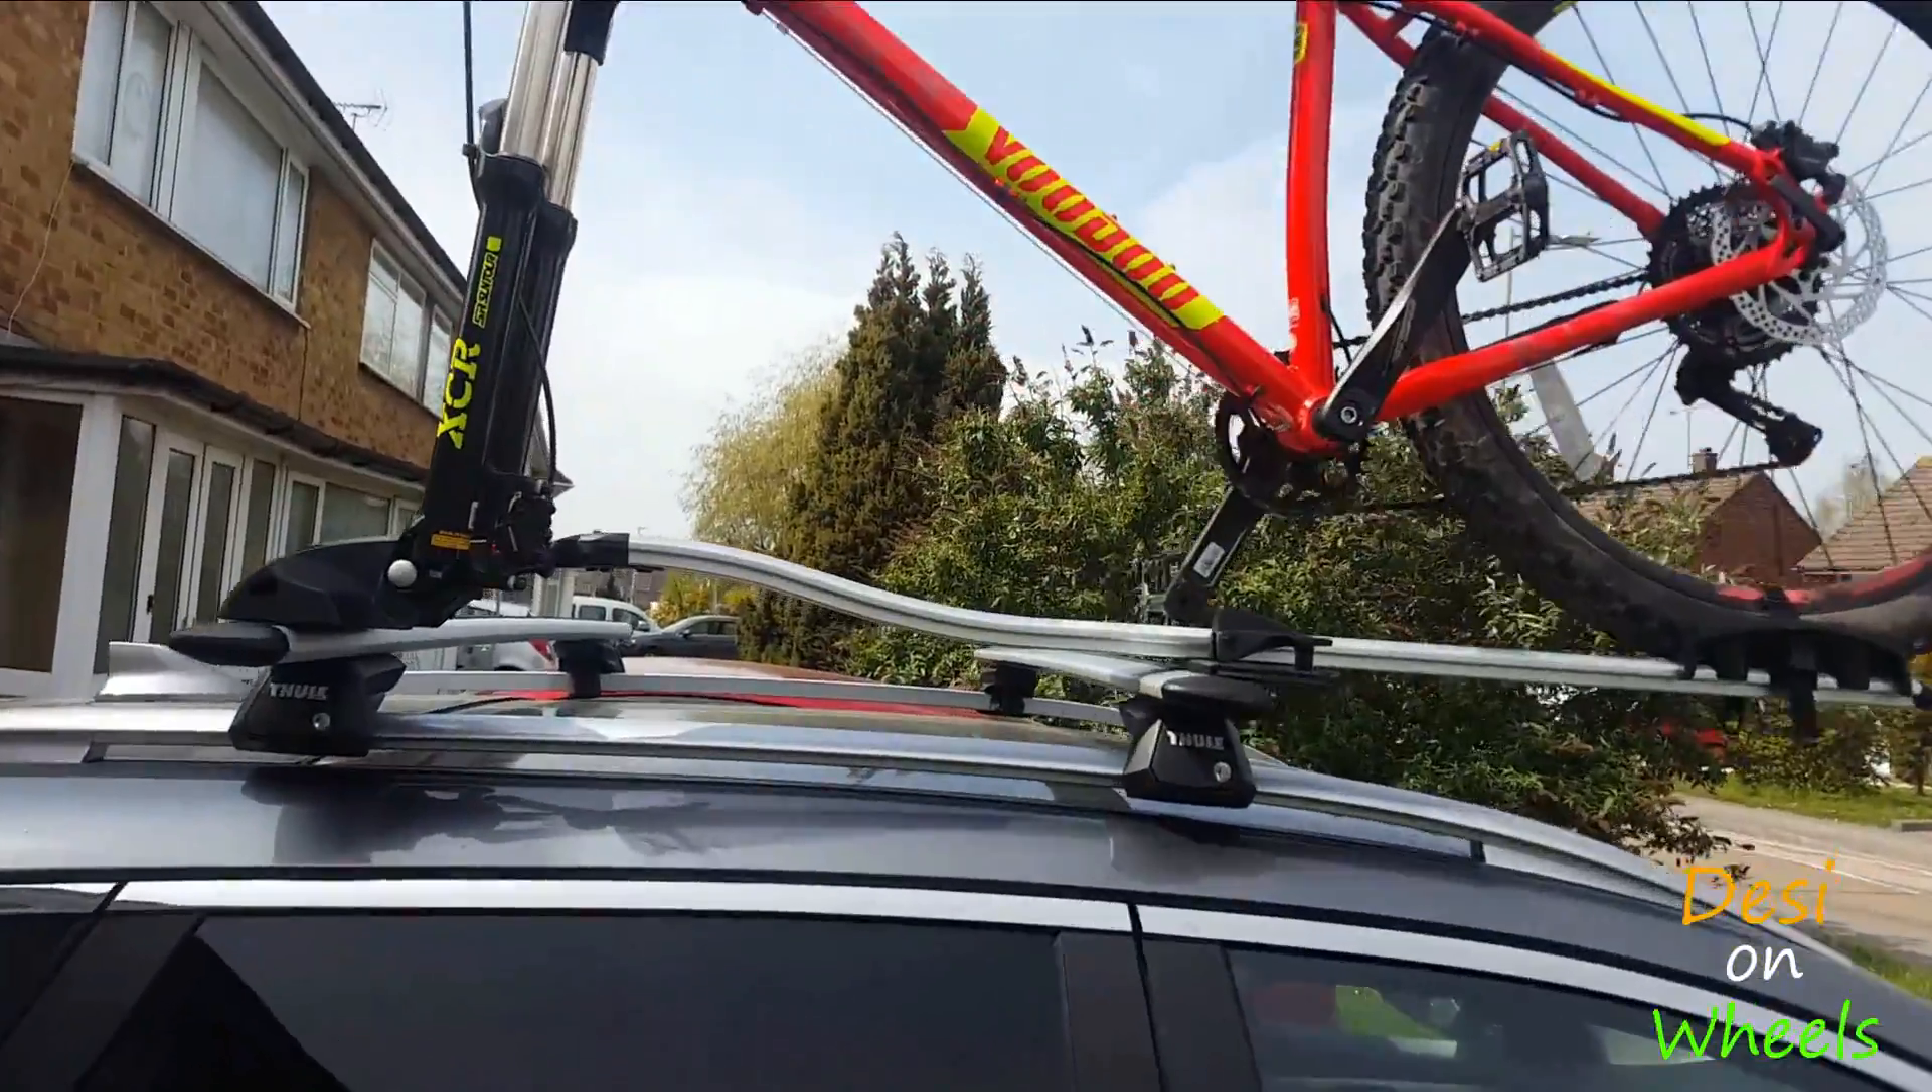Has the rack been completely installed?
Yes.